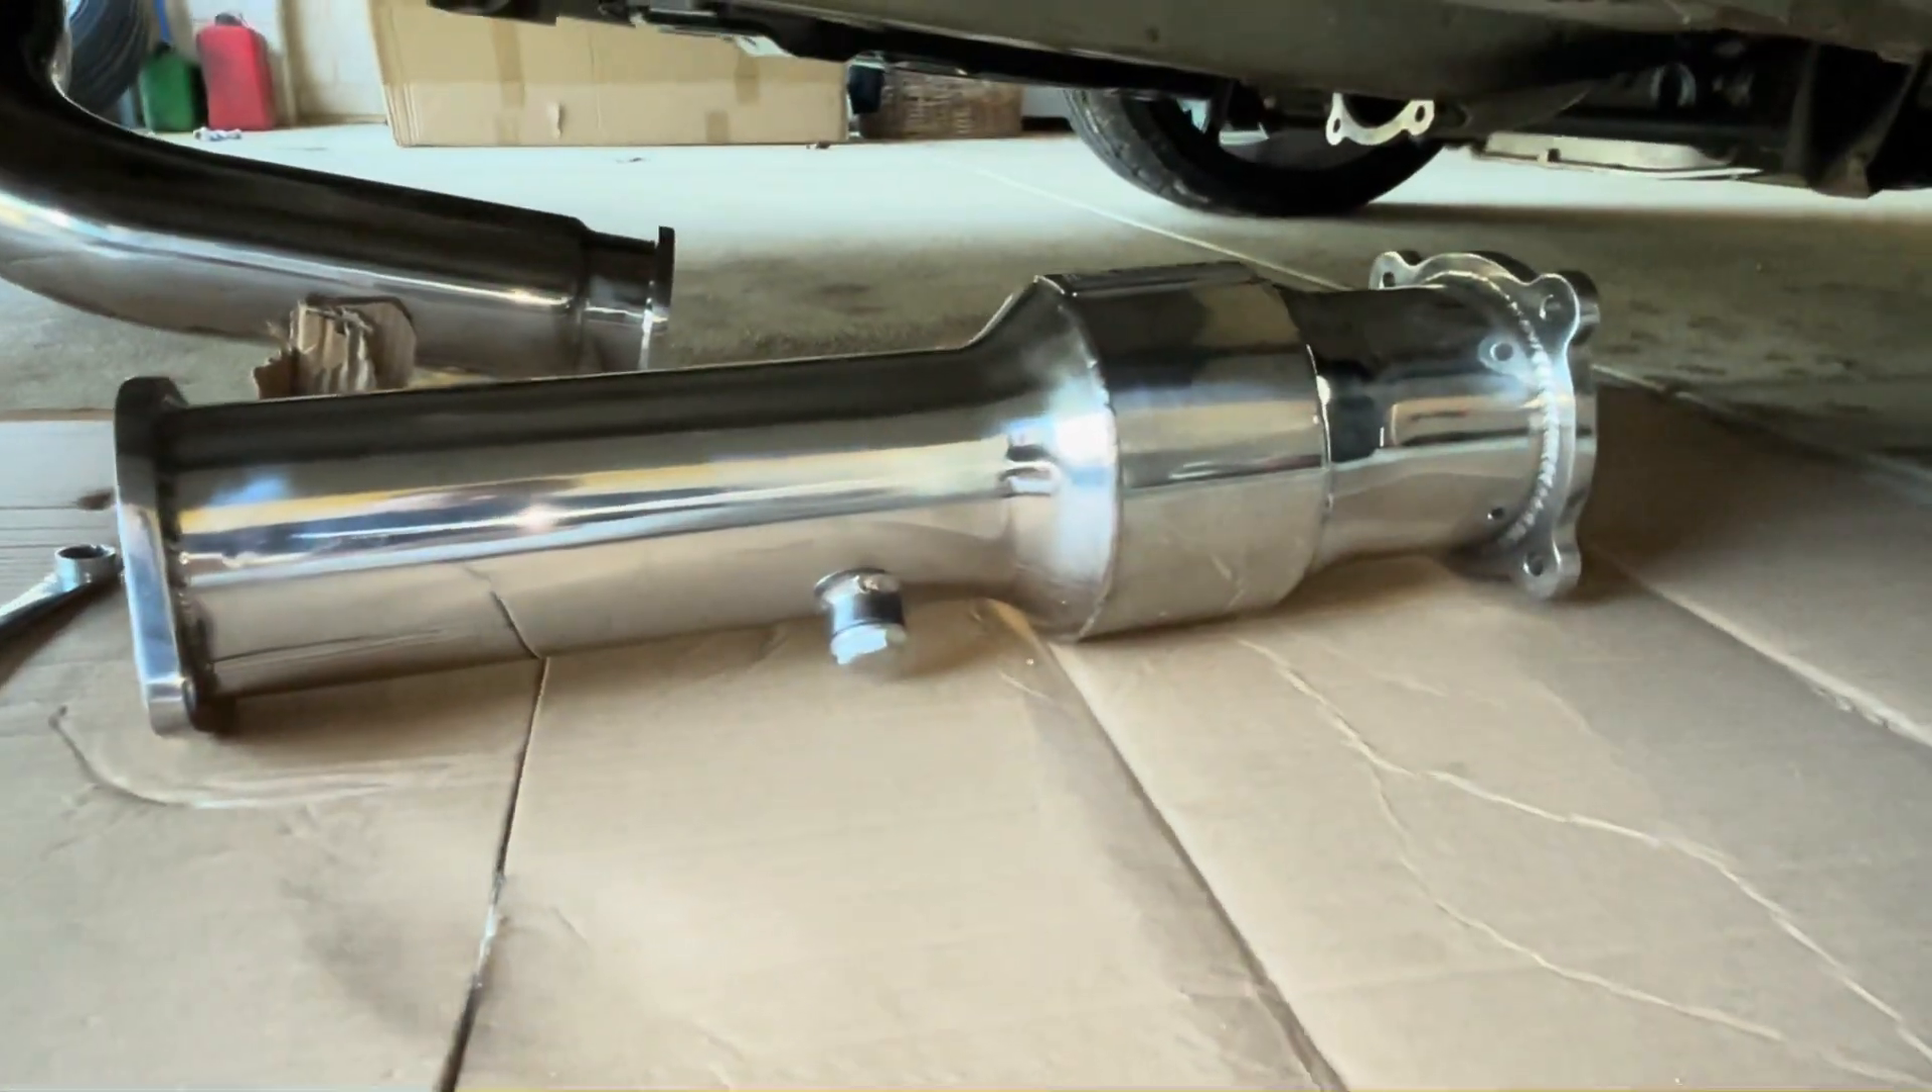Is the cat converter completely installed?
No.